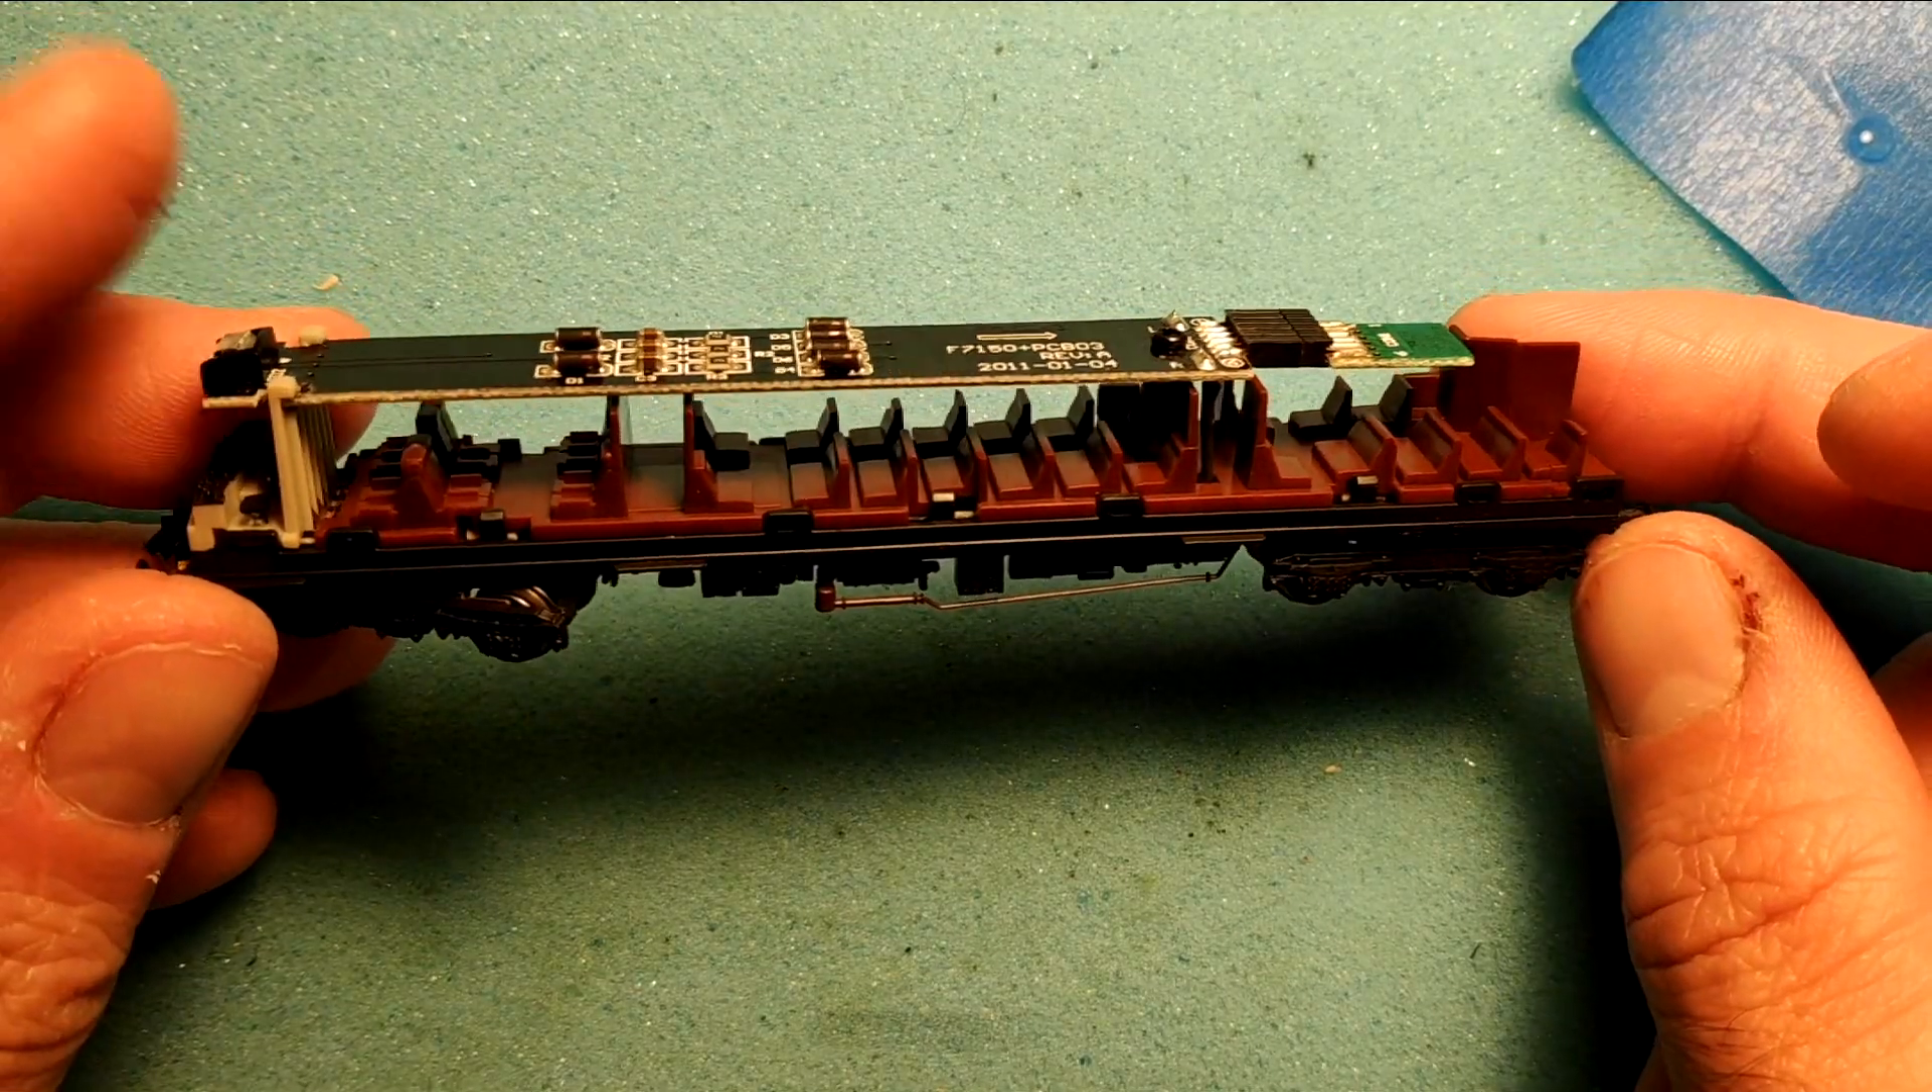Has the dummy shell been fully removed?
Yes.